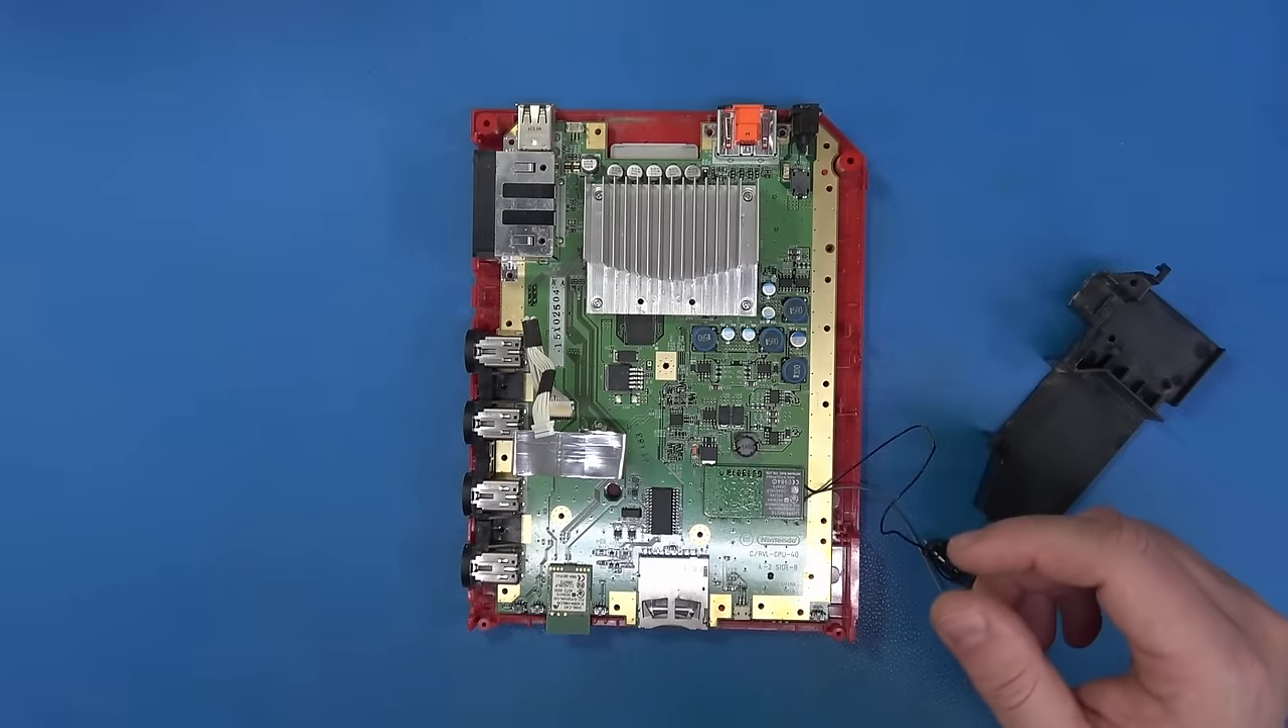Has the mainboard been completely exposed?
Yes.